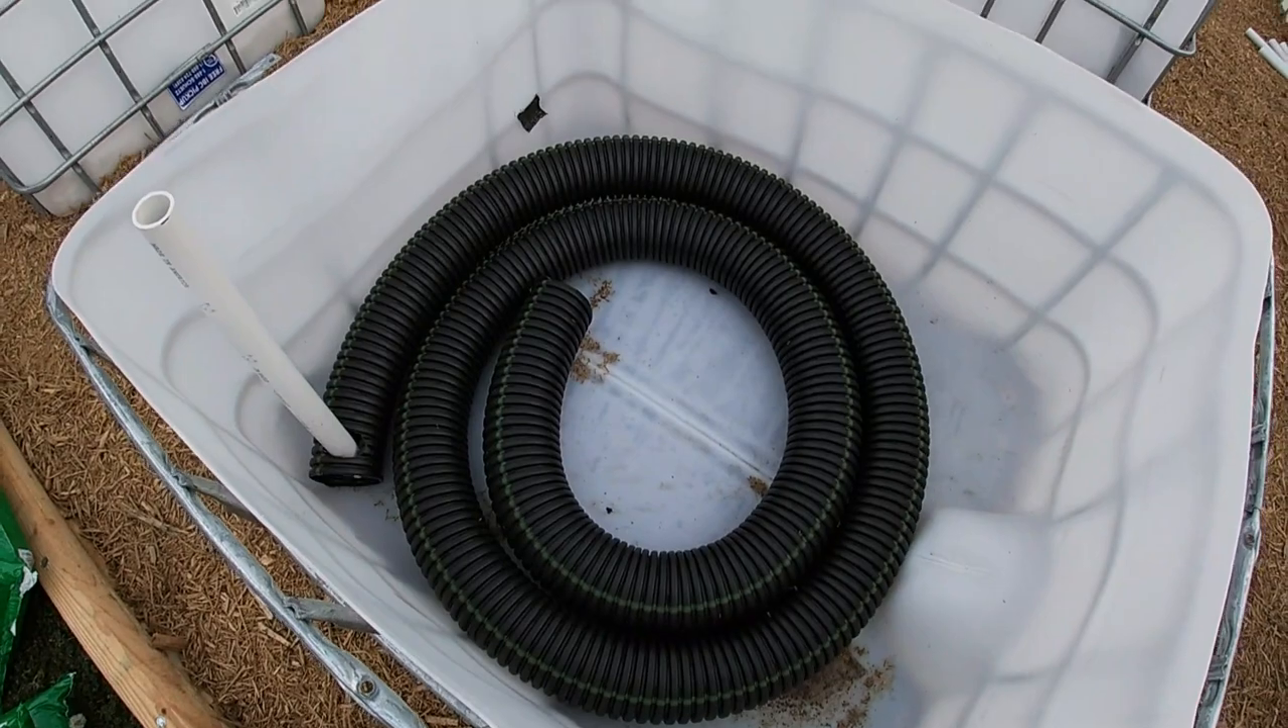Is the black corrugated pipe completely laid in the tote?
Yes.